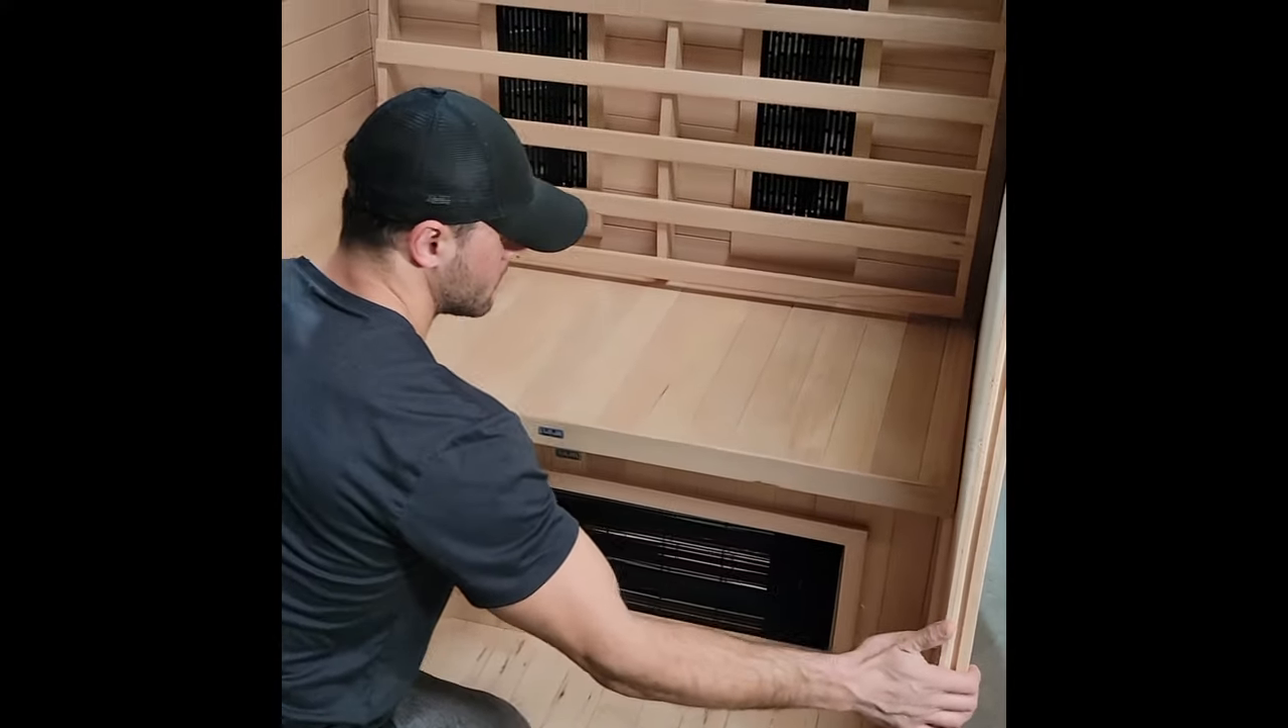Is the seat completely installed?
Yes.